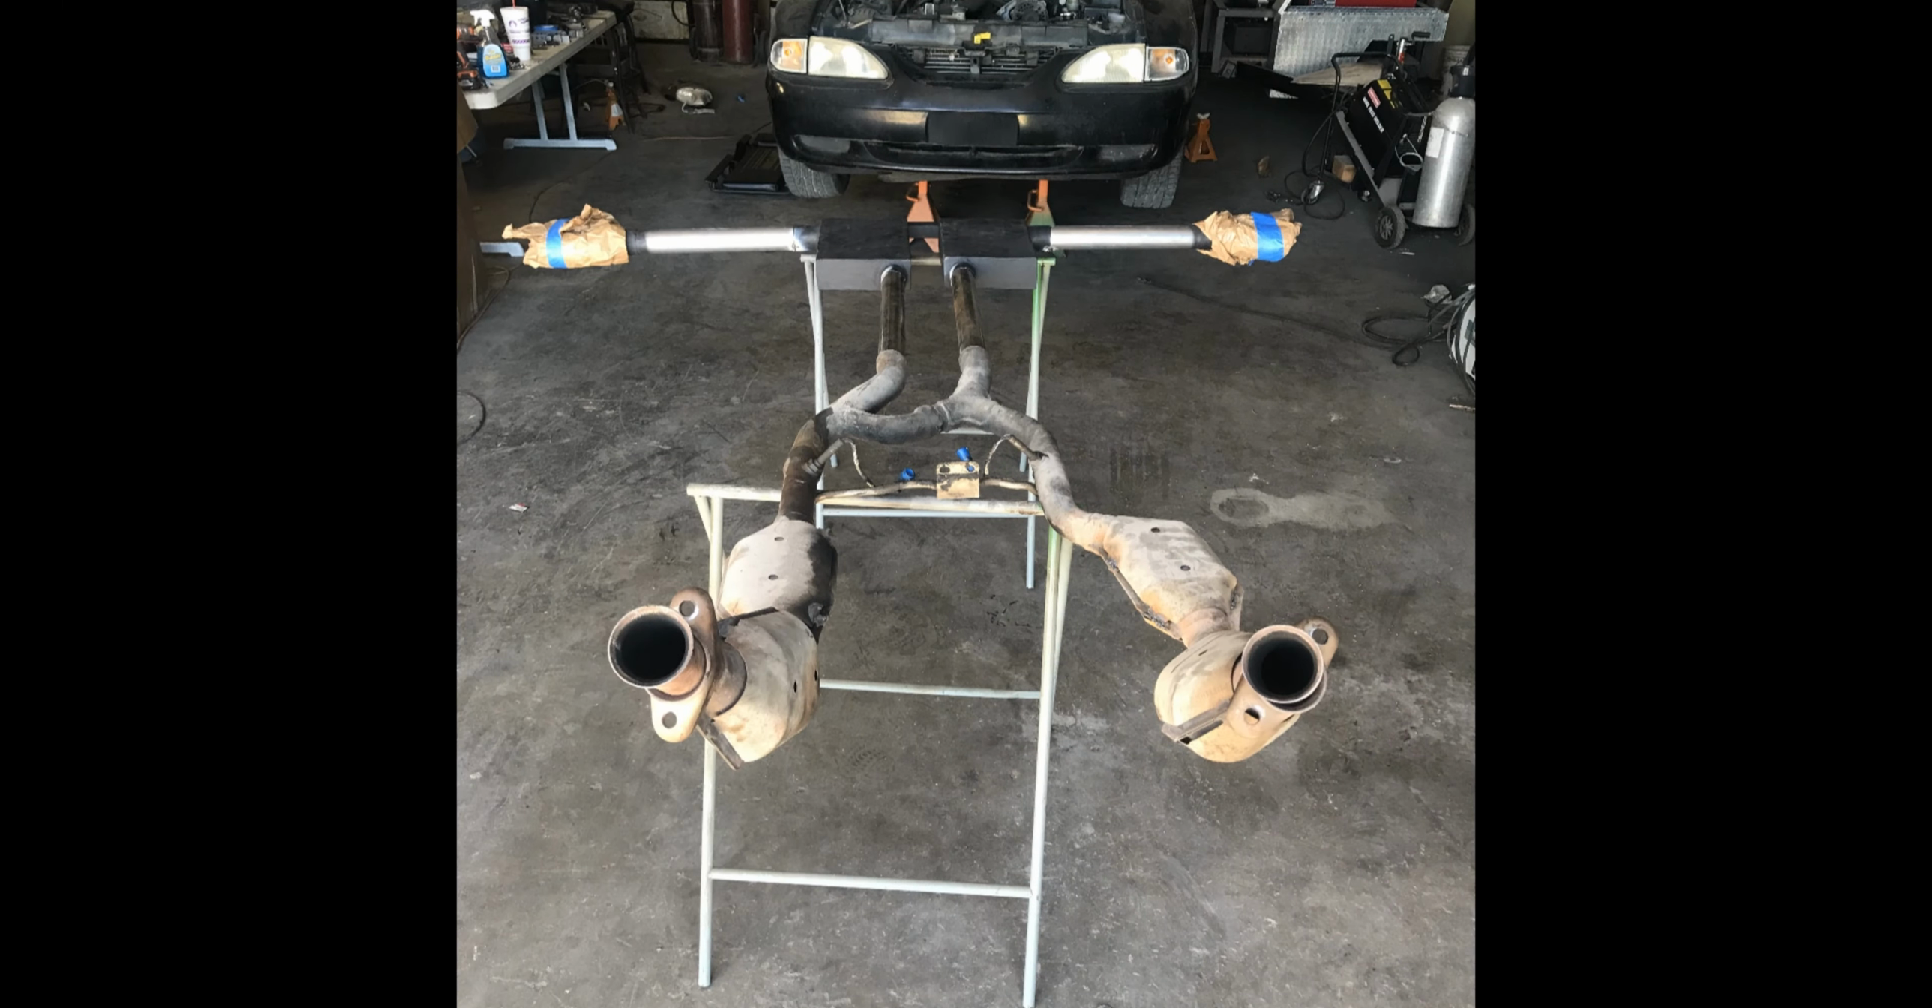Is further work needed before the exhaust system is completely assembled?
No.